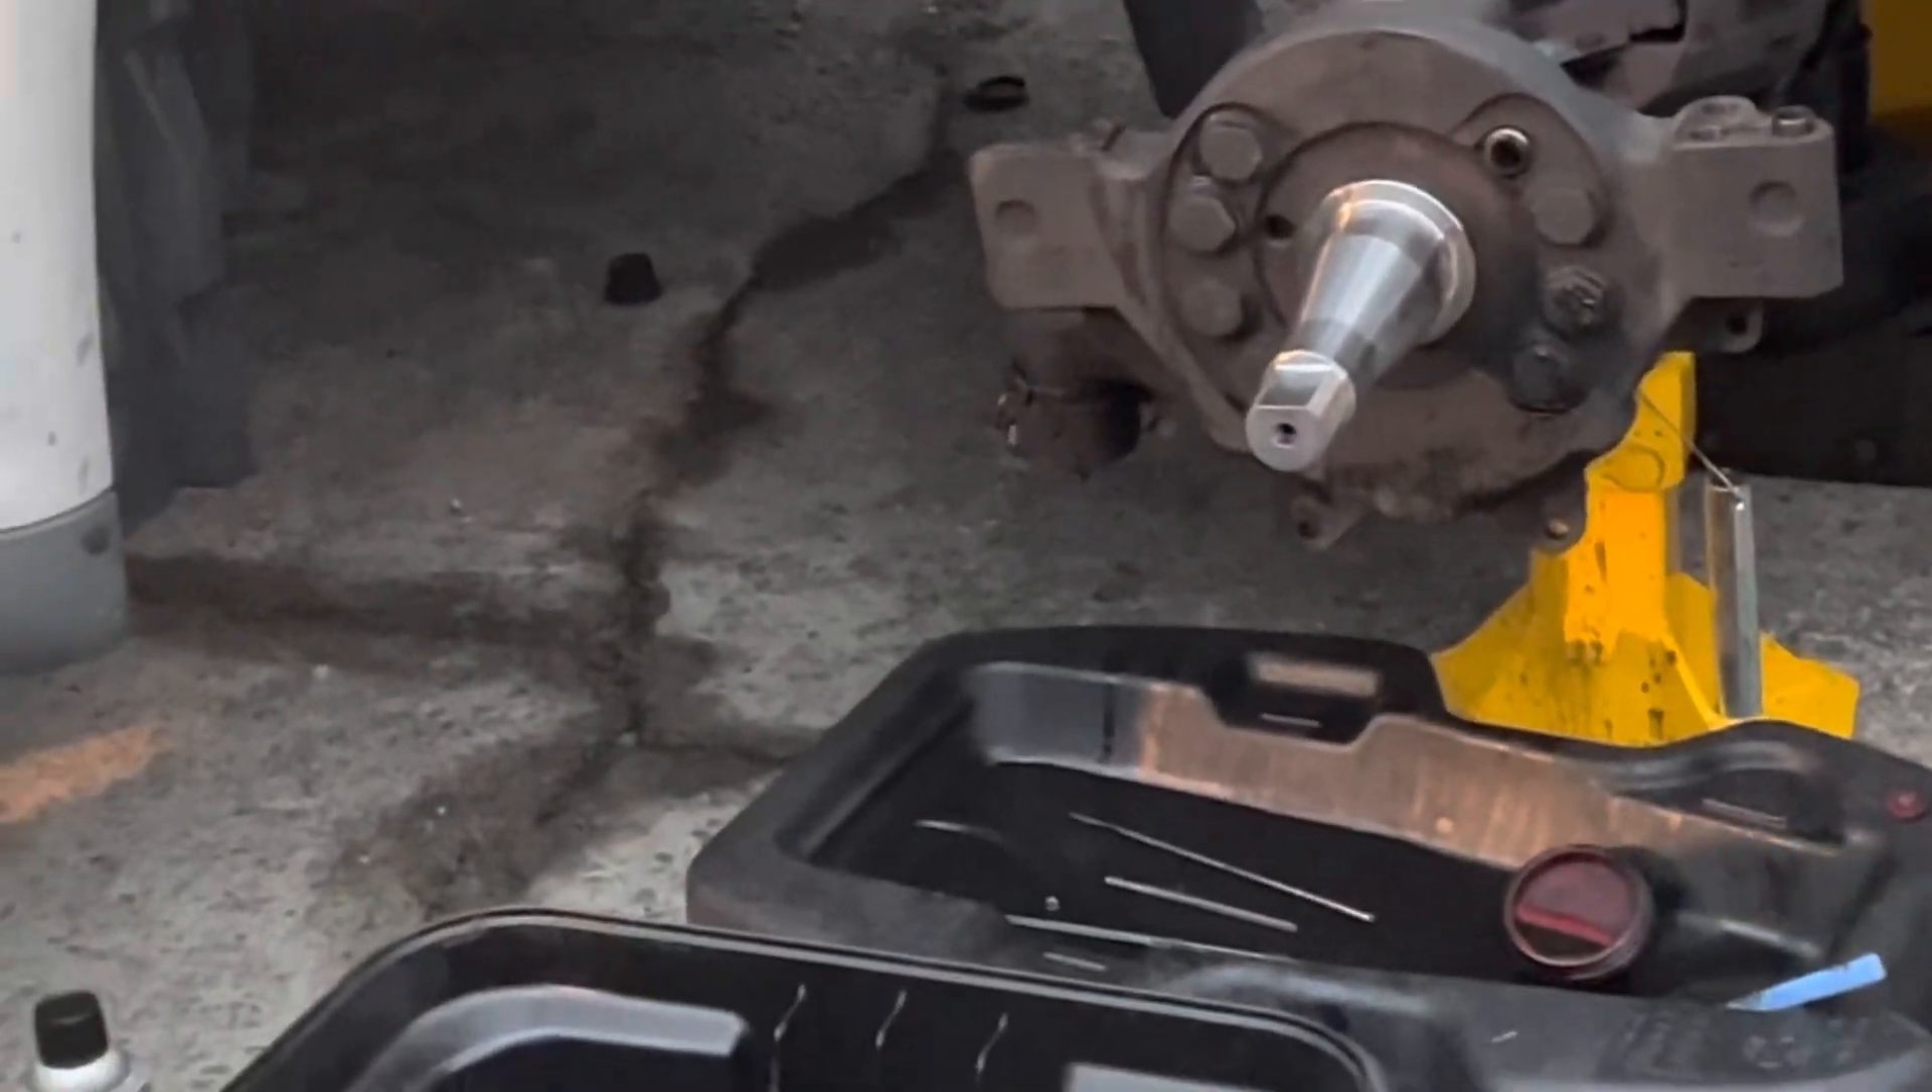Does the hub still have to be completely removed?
No.